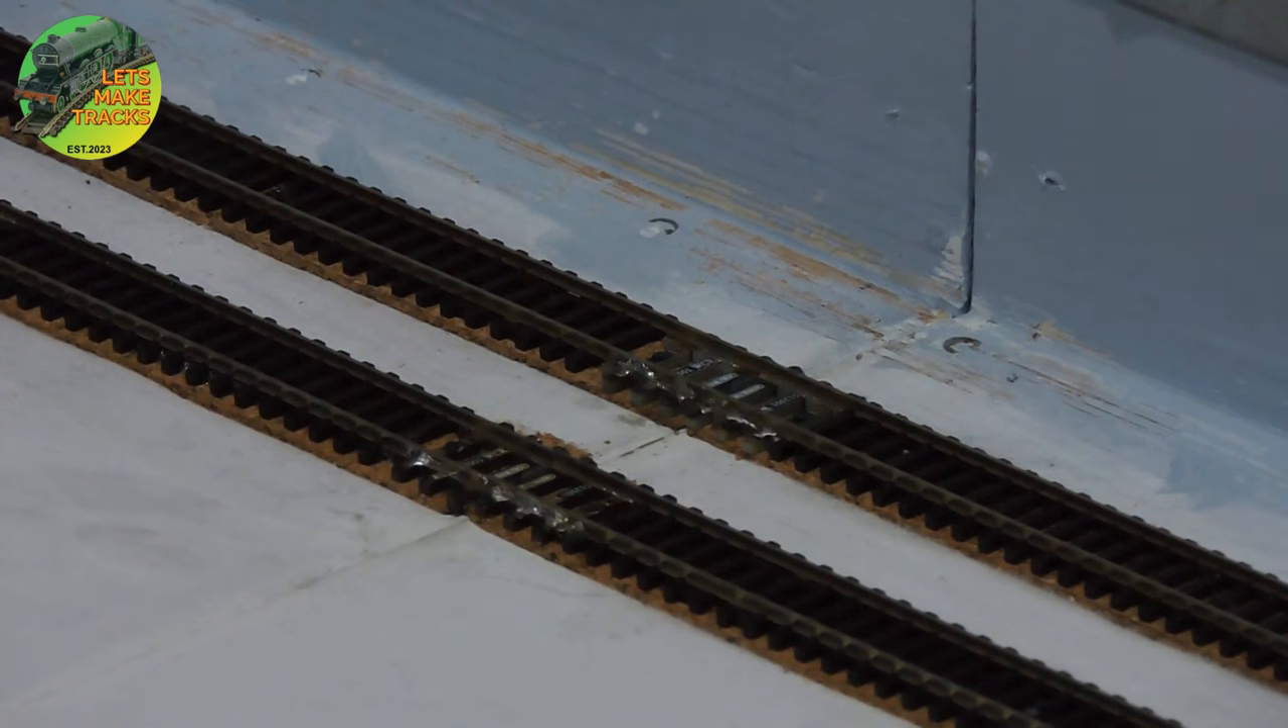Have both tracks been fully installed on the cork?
Yes.